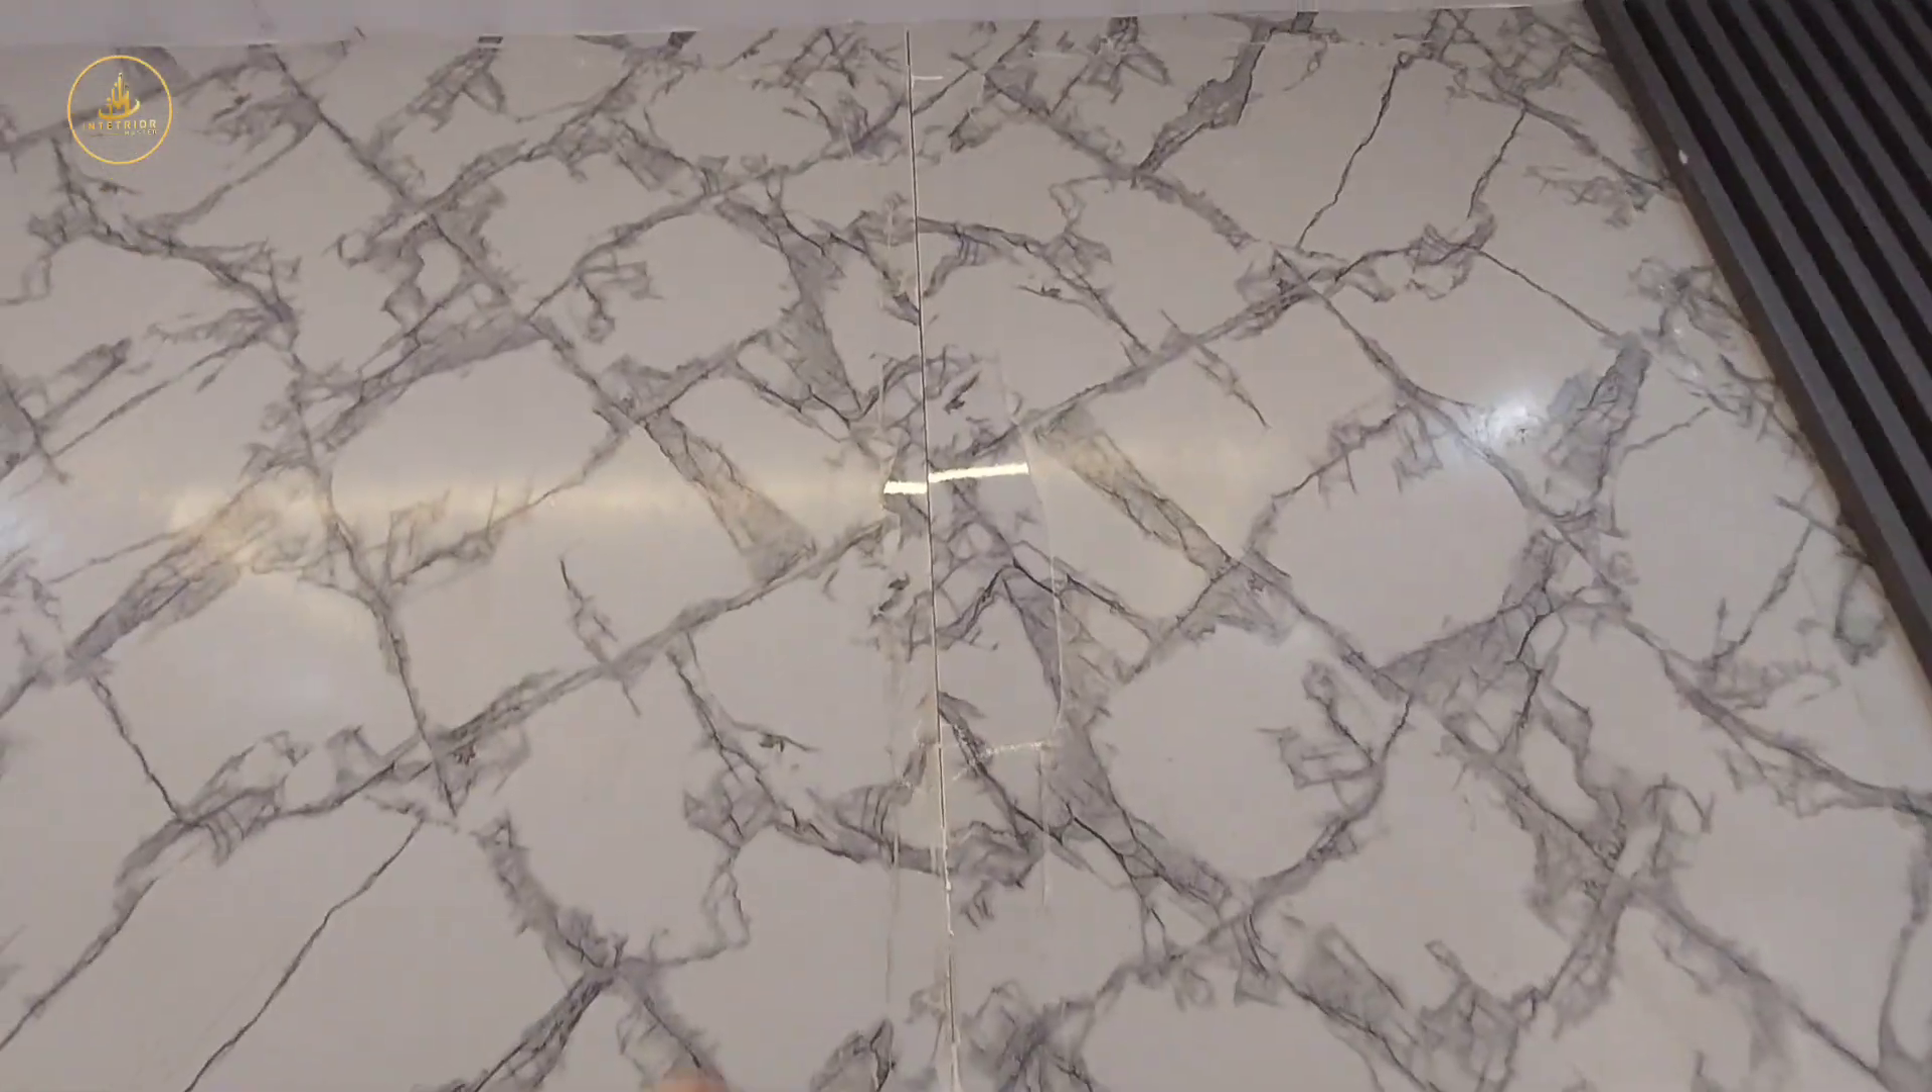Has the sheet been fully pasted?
Yes.